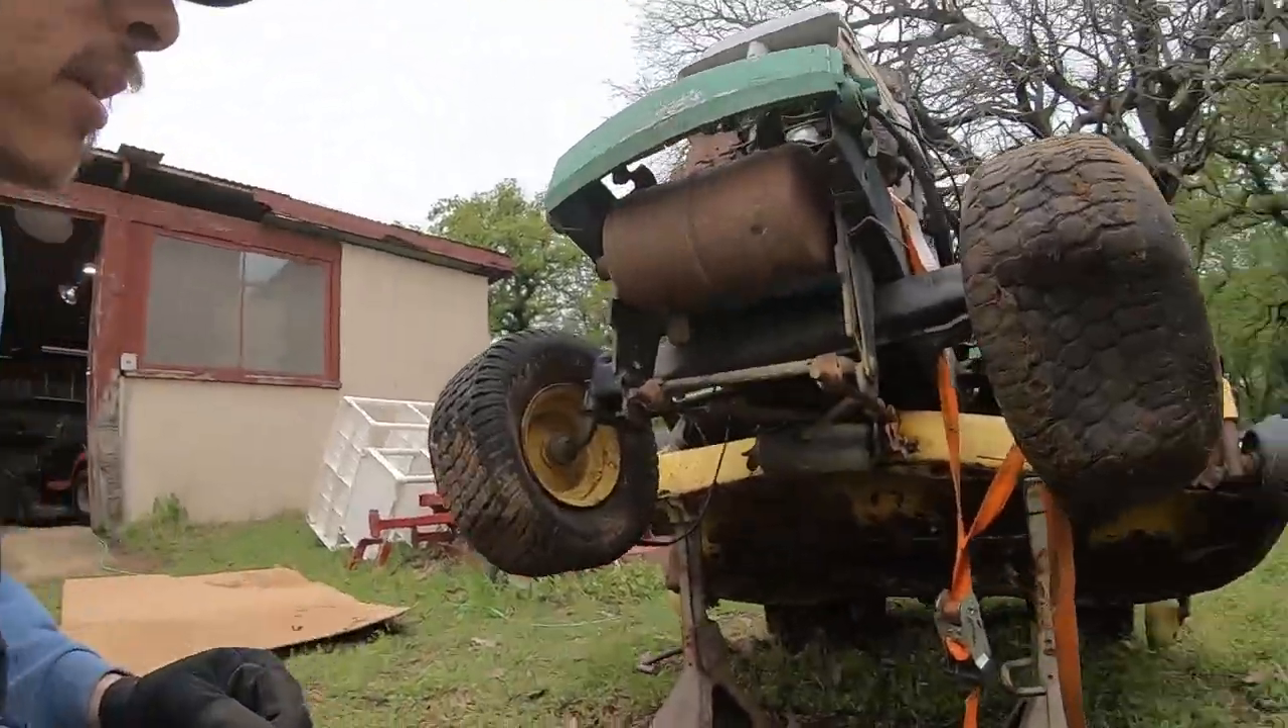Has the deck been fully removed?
No.